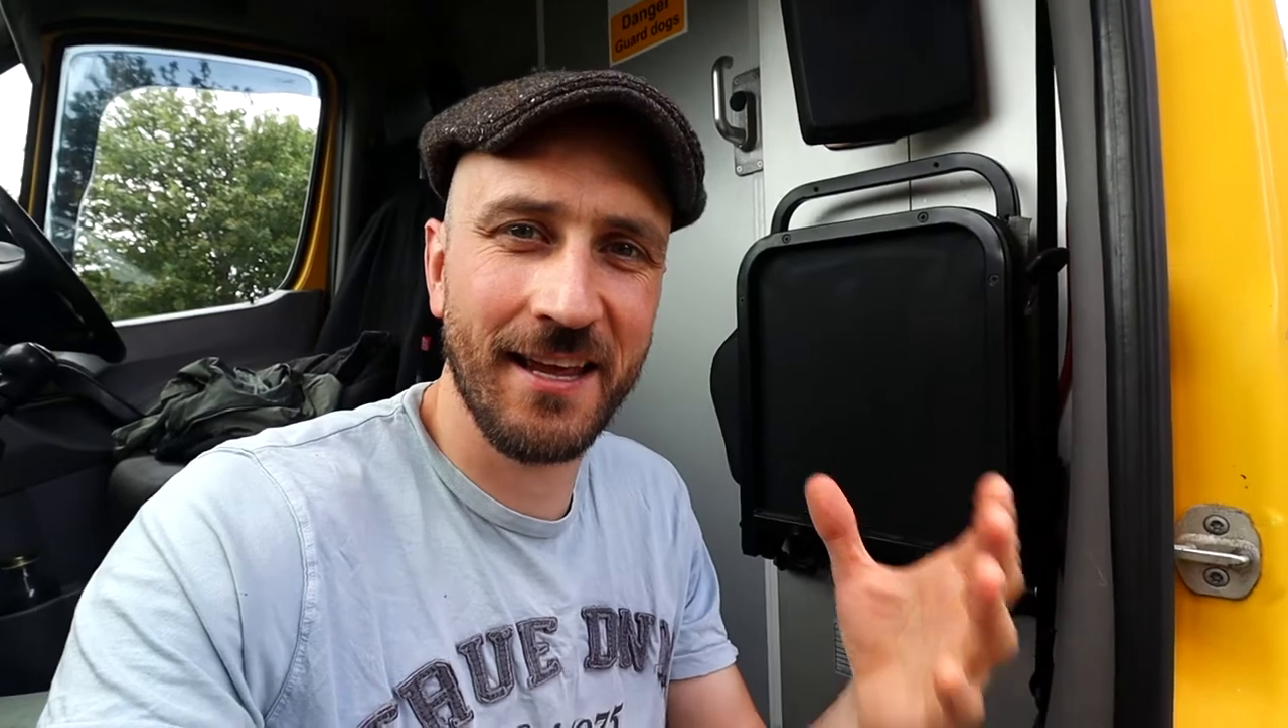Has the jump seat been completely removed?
No.